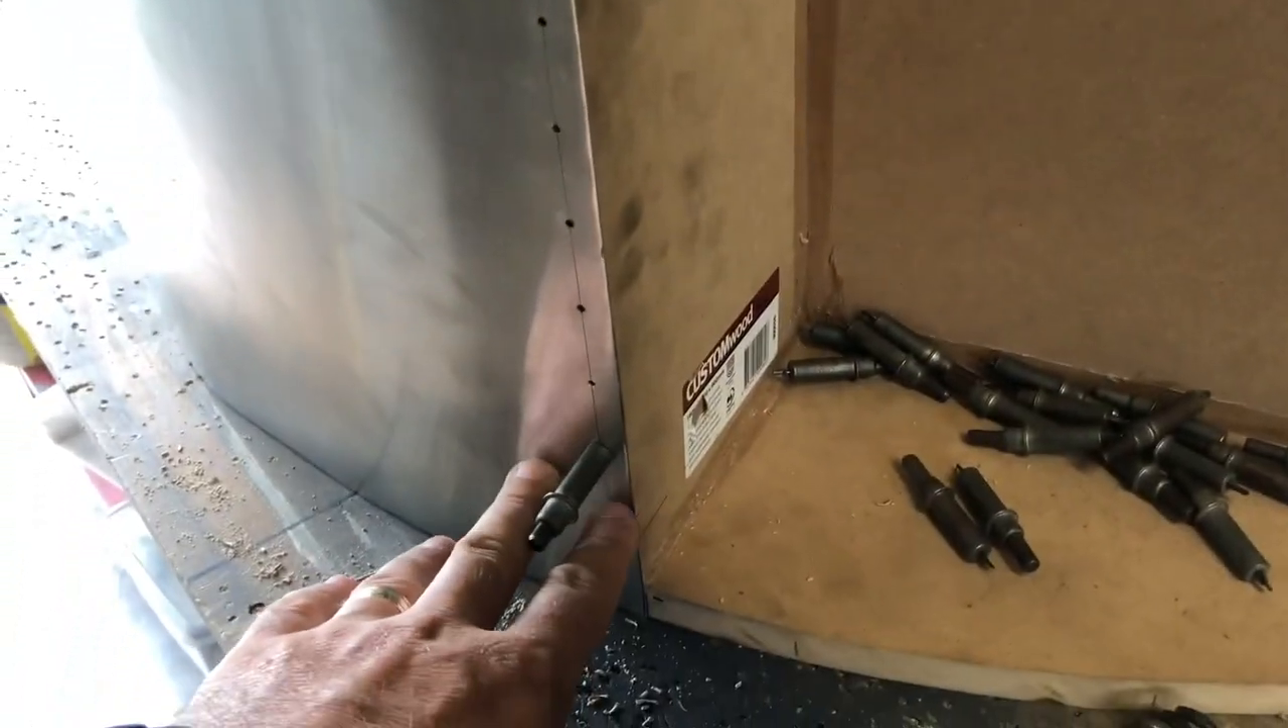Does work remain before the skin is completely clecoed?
Yes.